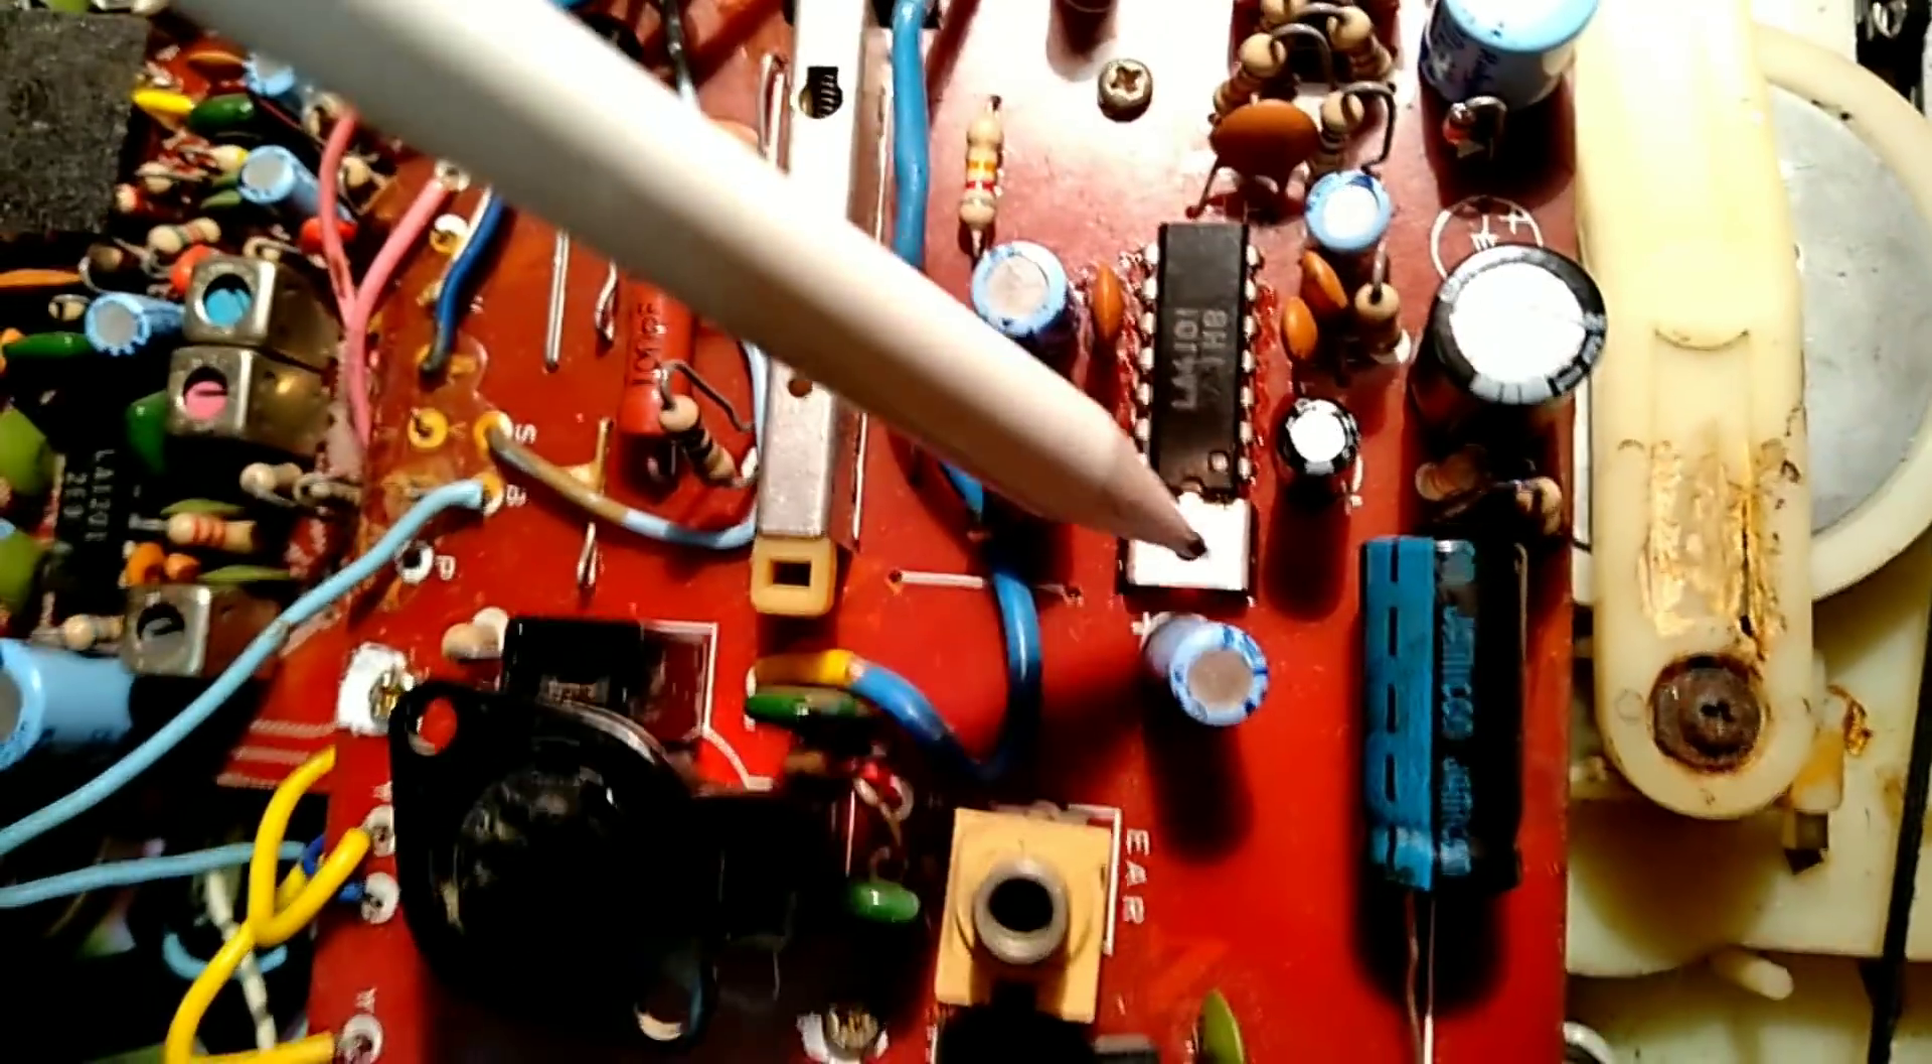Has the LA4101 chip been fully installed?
Yes.